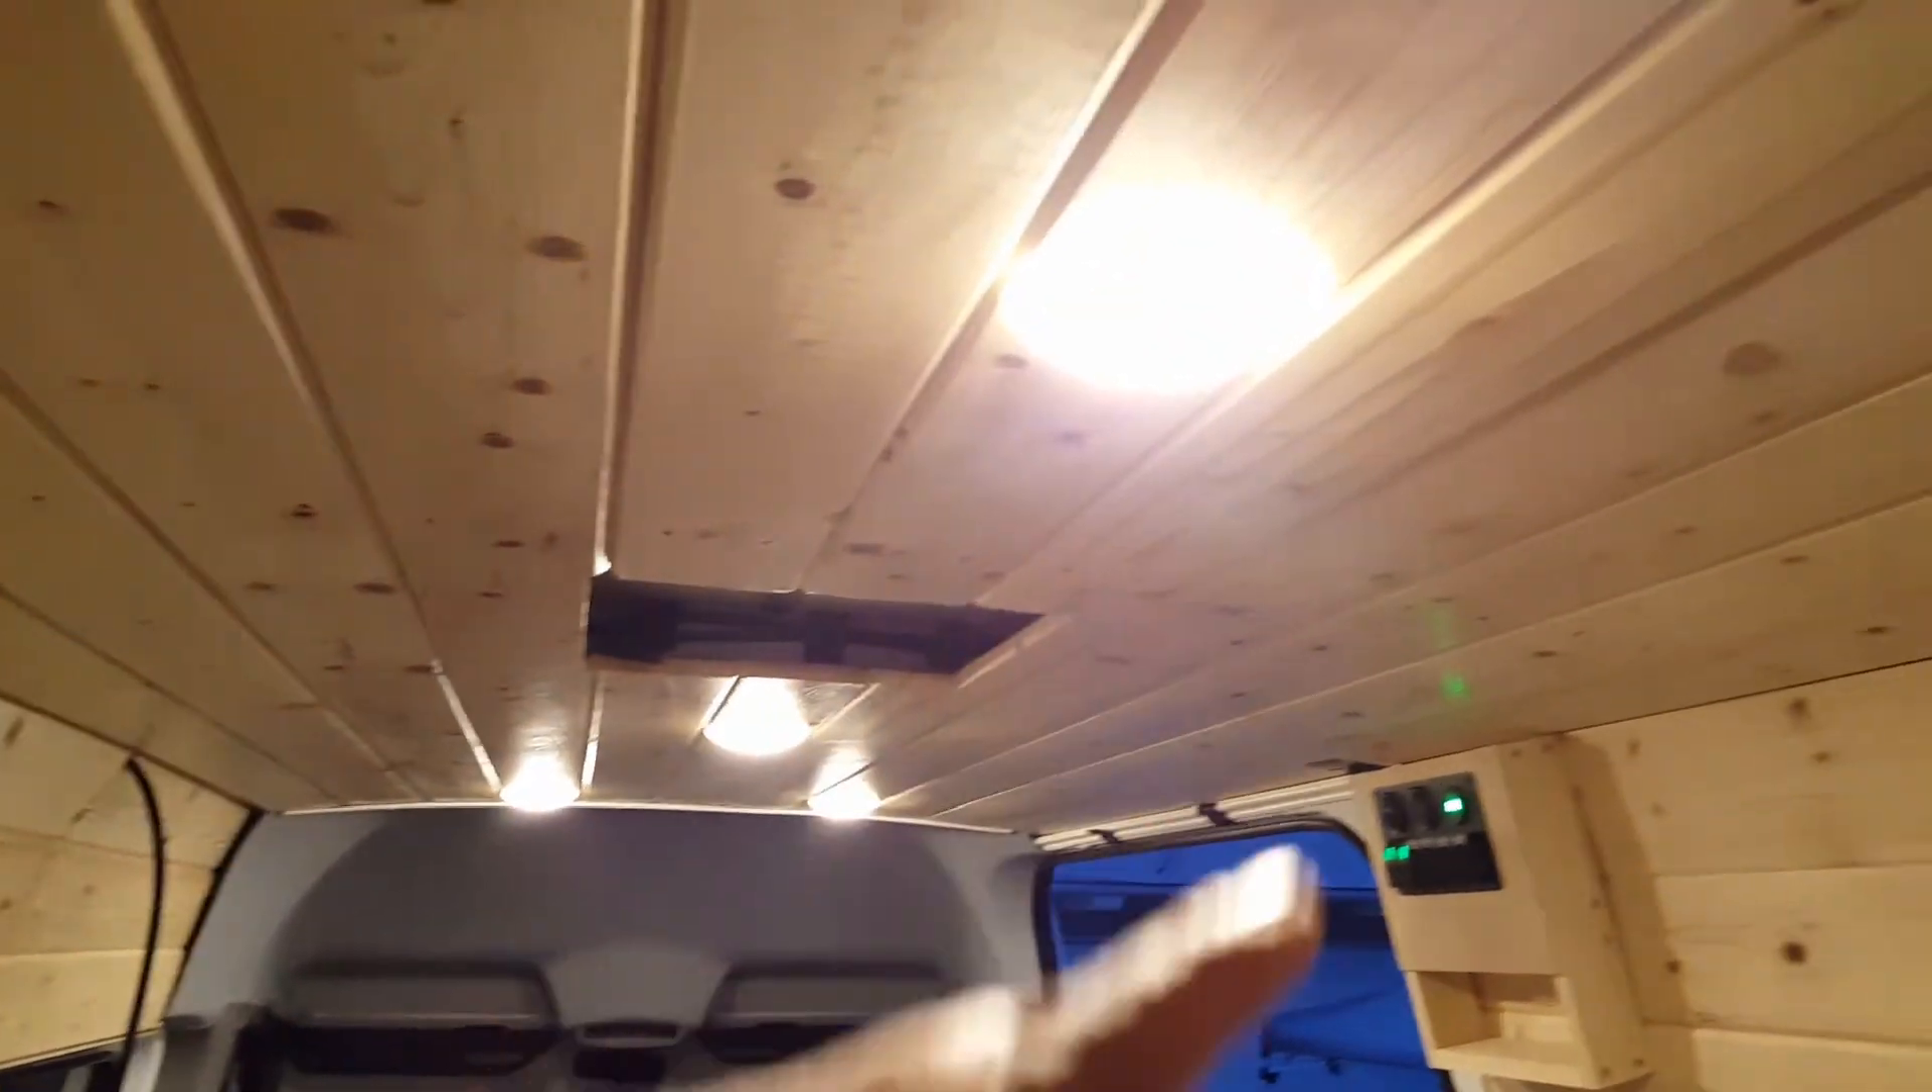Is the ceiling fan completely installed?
No.